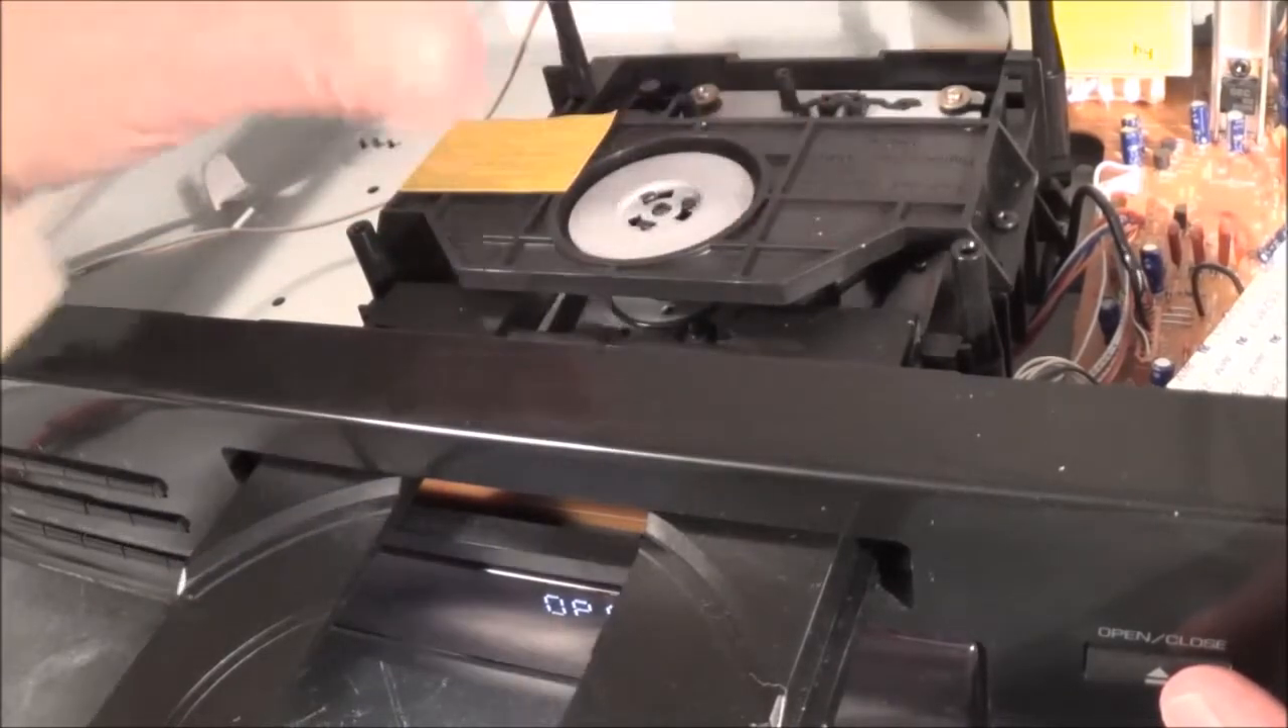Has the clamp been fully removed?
No.